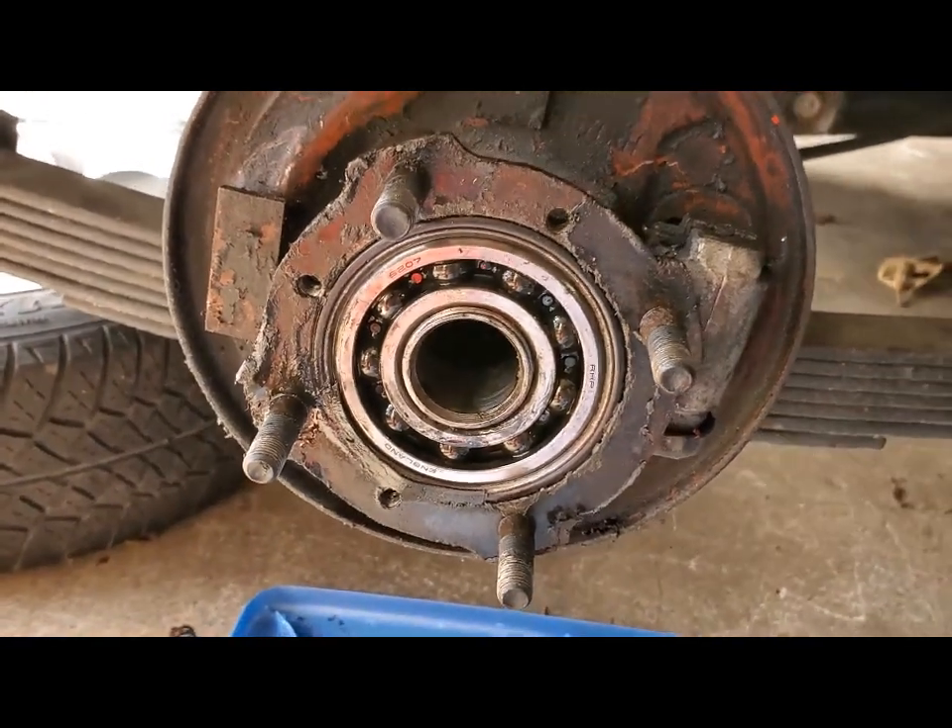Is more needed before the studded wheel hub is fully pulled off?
Yes.